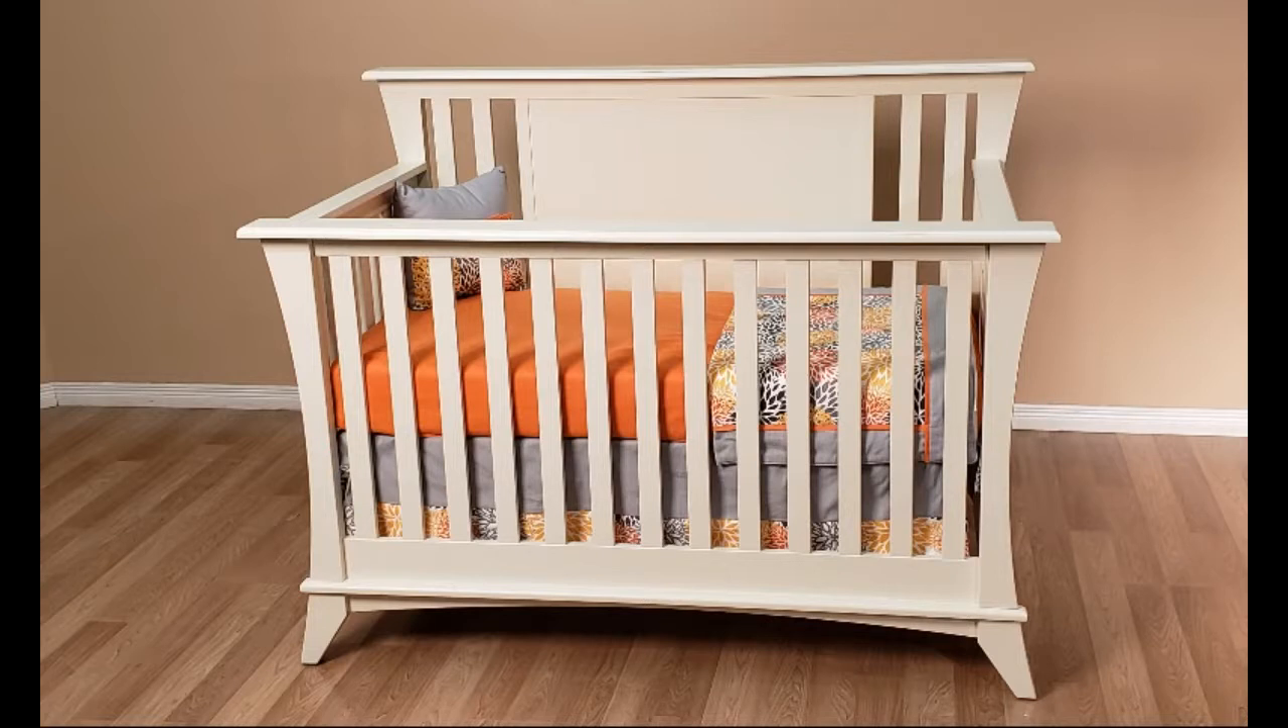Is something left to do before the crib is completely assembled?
No.